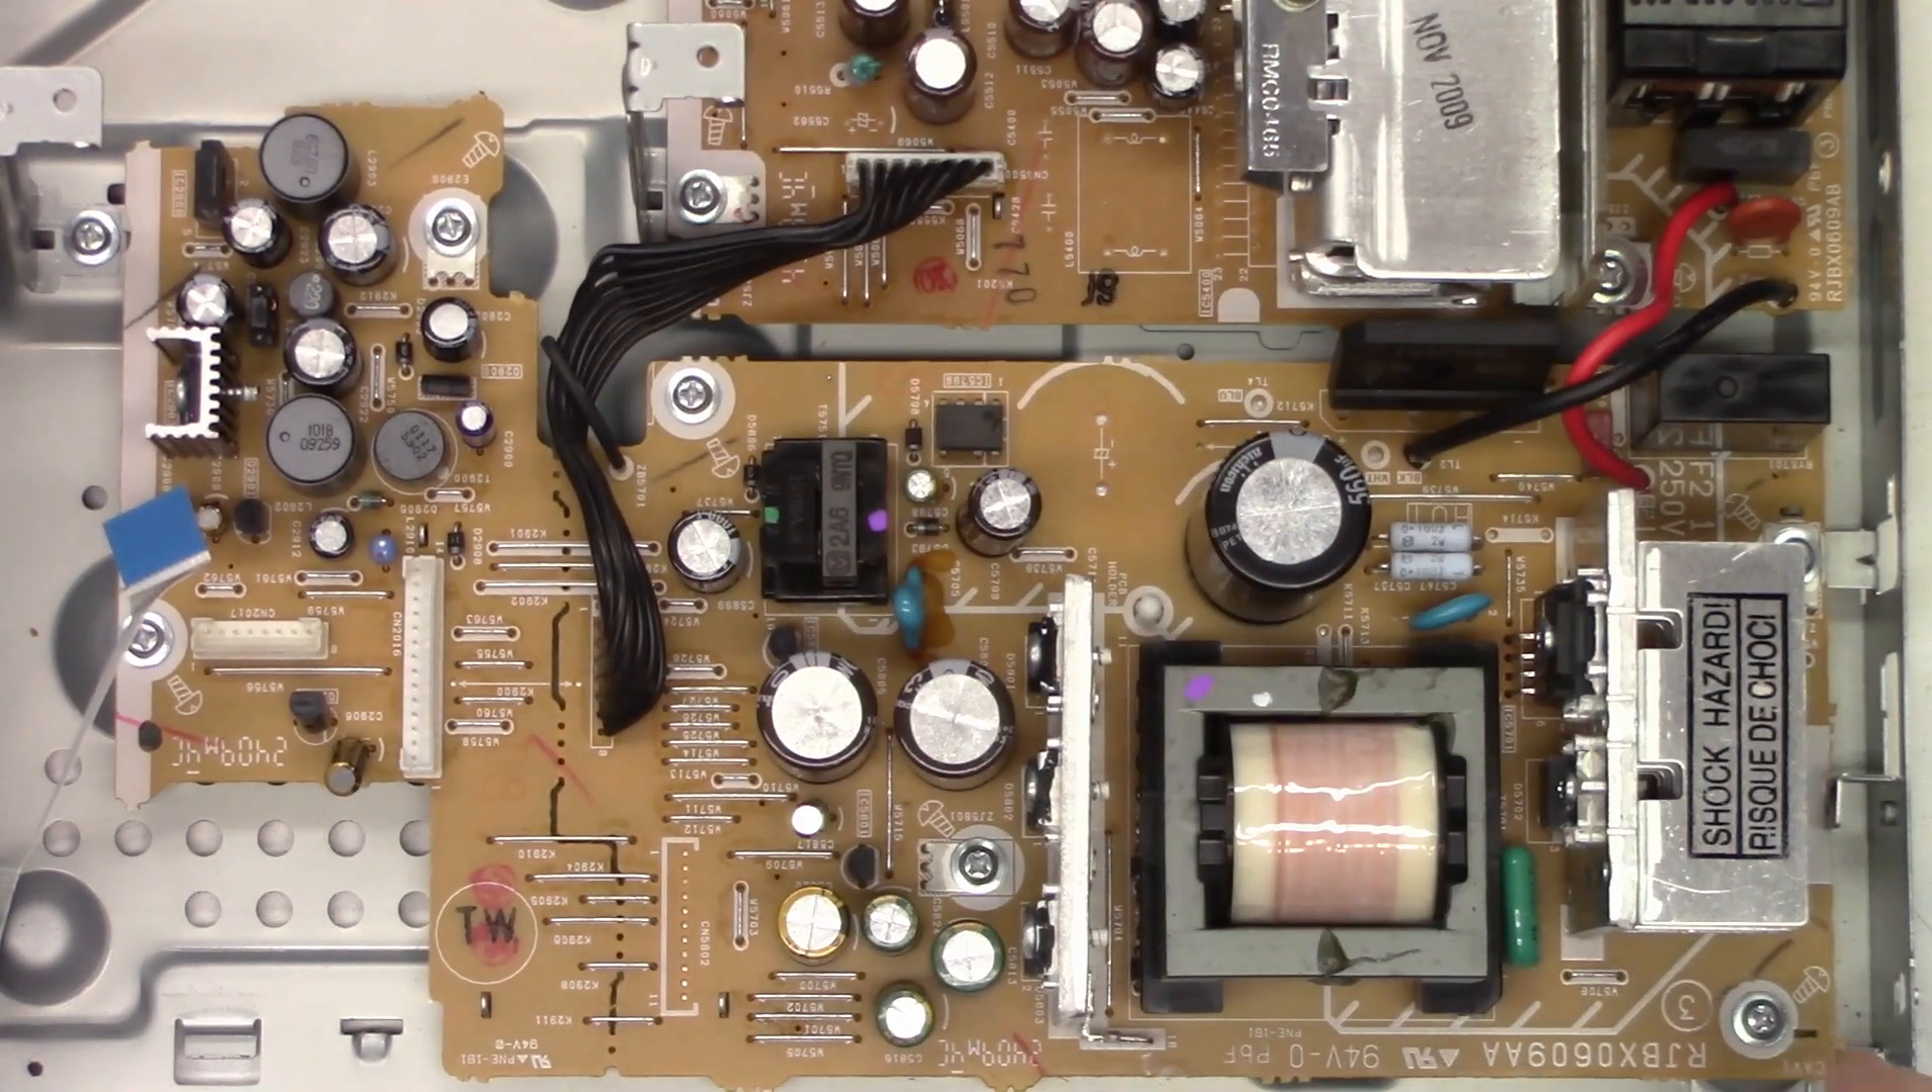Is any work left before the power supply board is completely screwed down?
No.